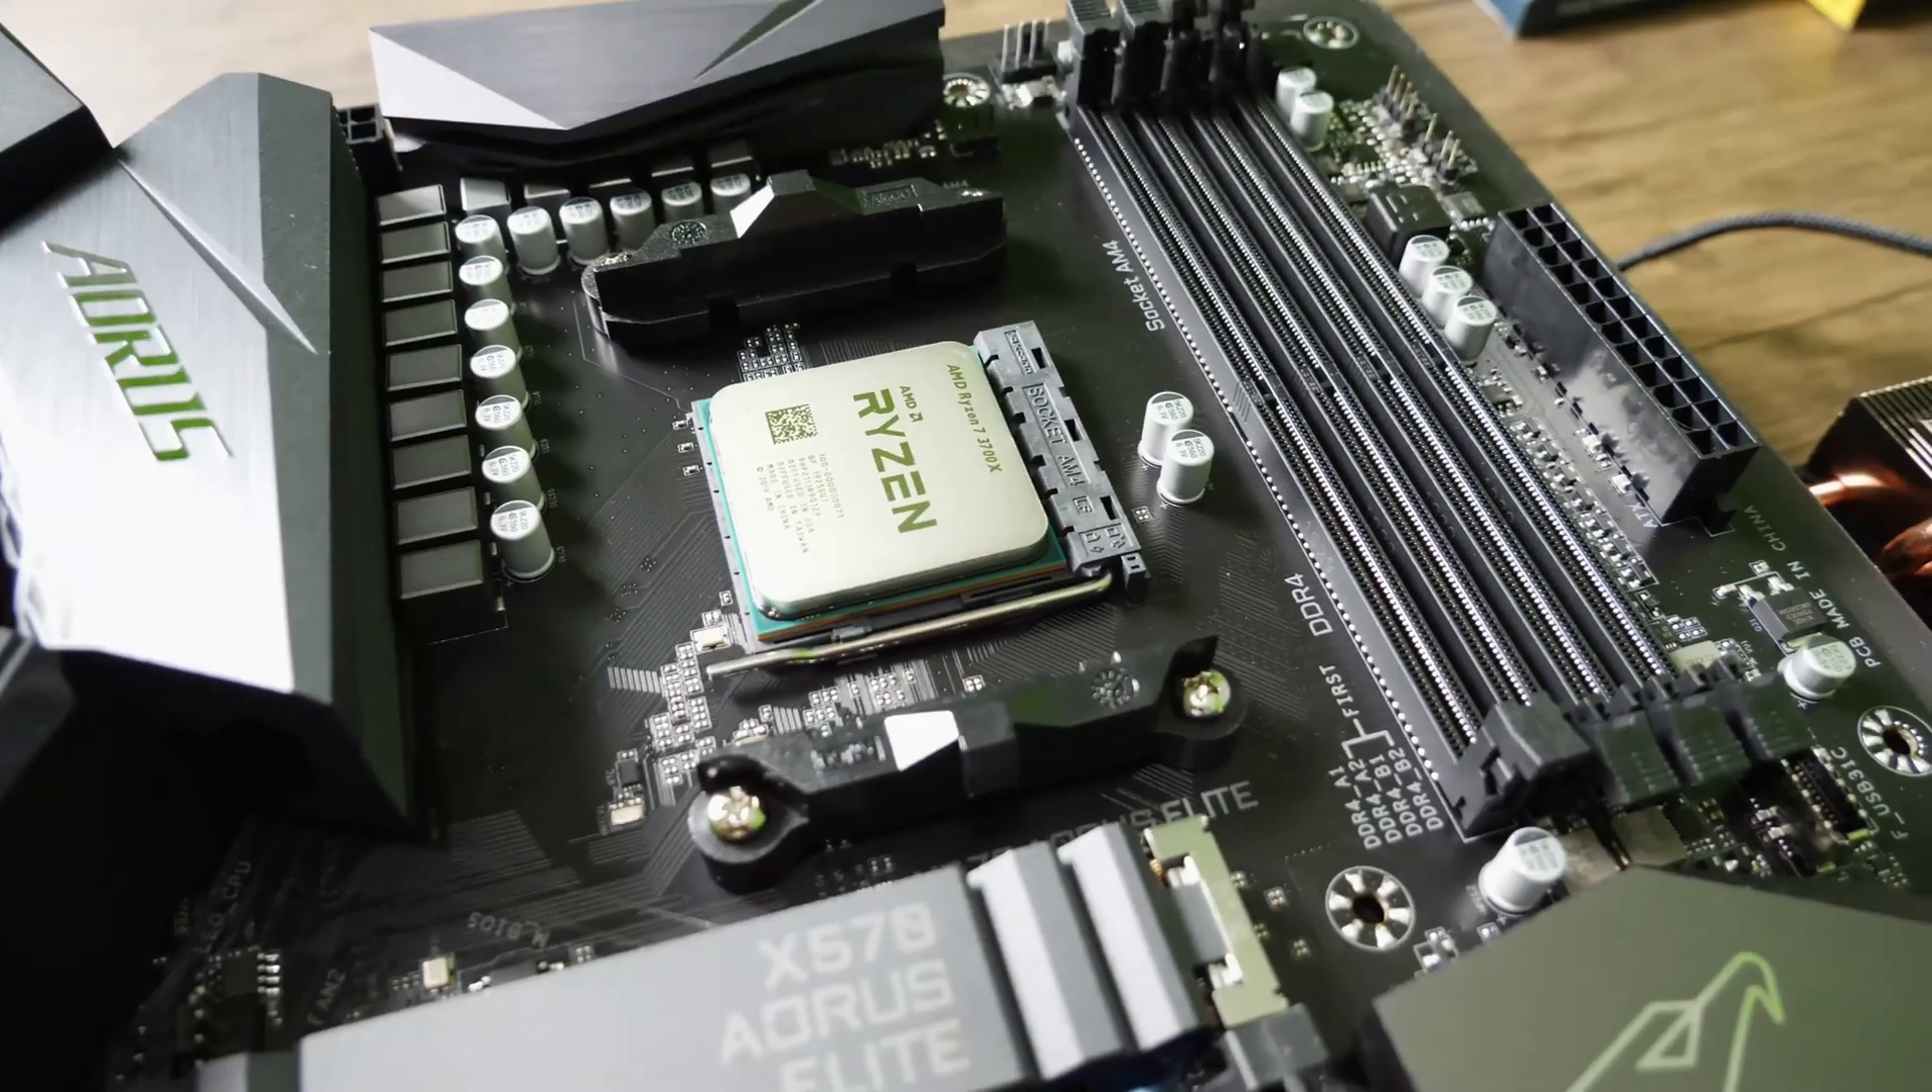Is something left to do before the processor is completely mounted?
No.